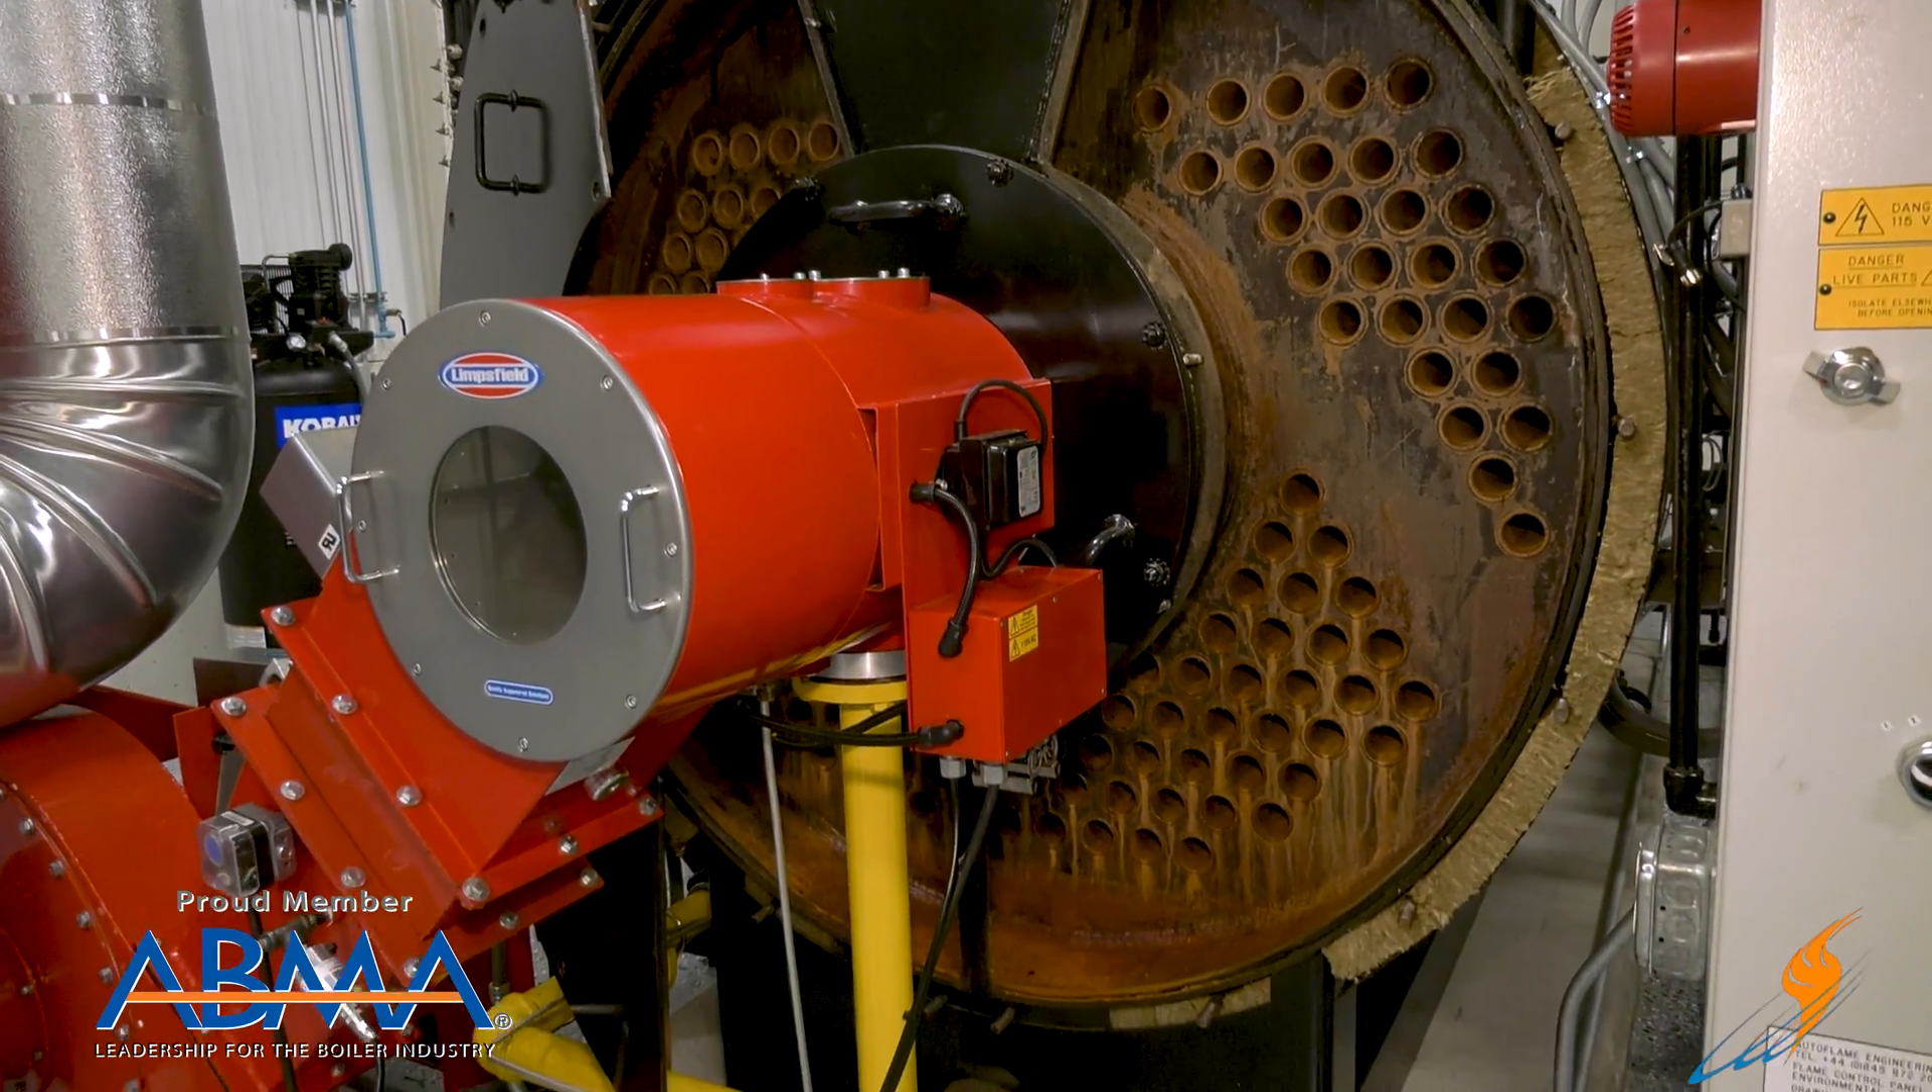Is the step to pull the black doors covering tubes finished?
Yes.